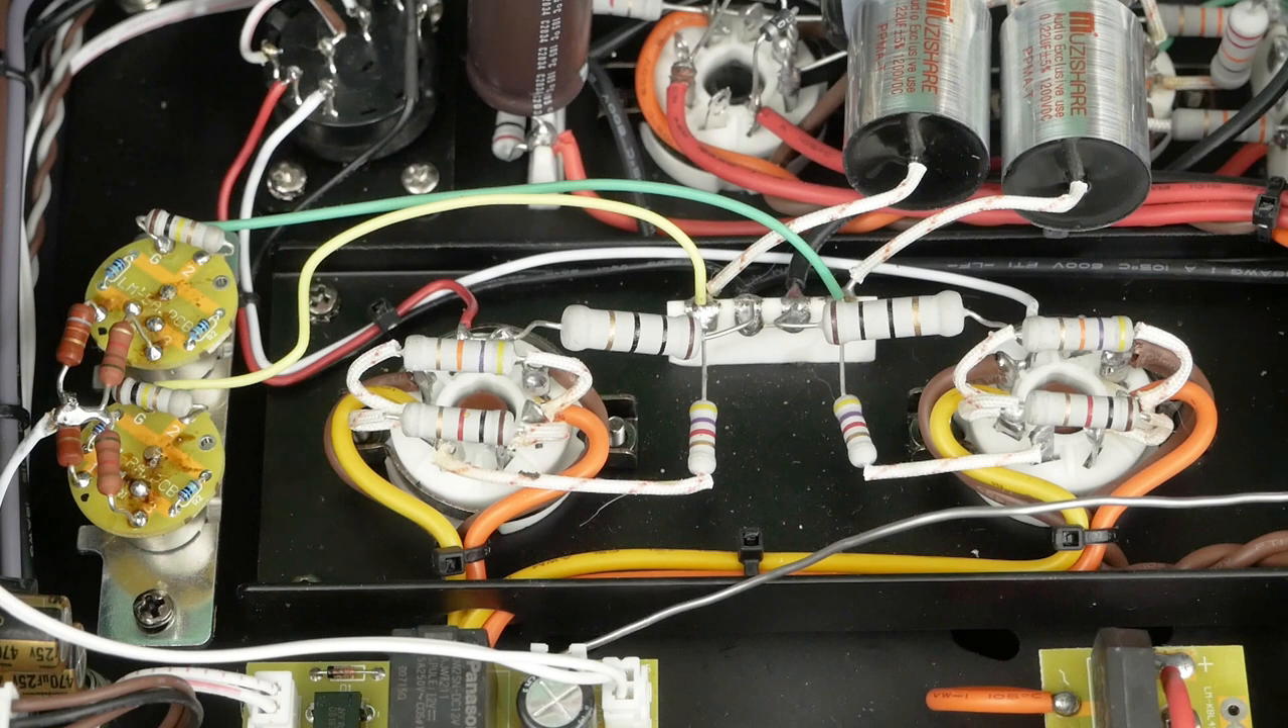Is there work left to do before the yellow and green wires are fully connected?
No.